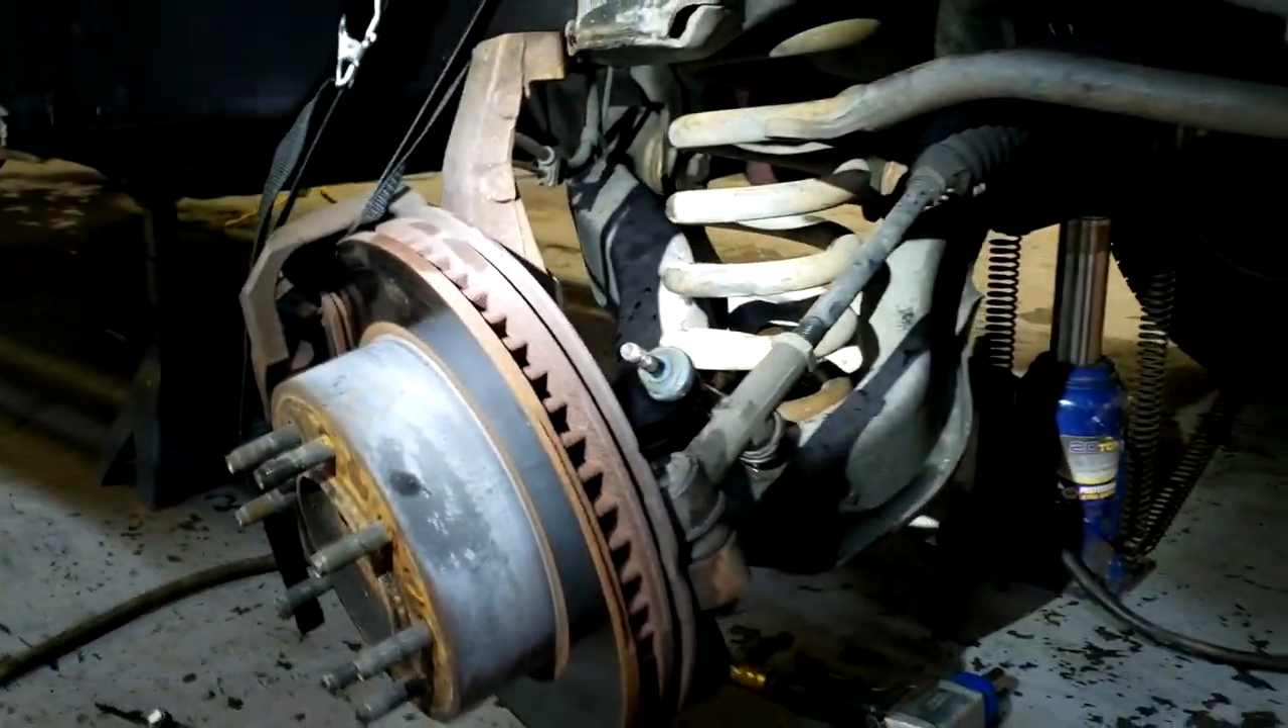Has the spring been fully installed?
Yes.